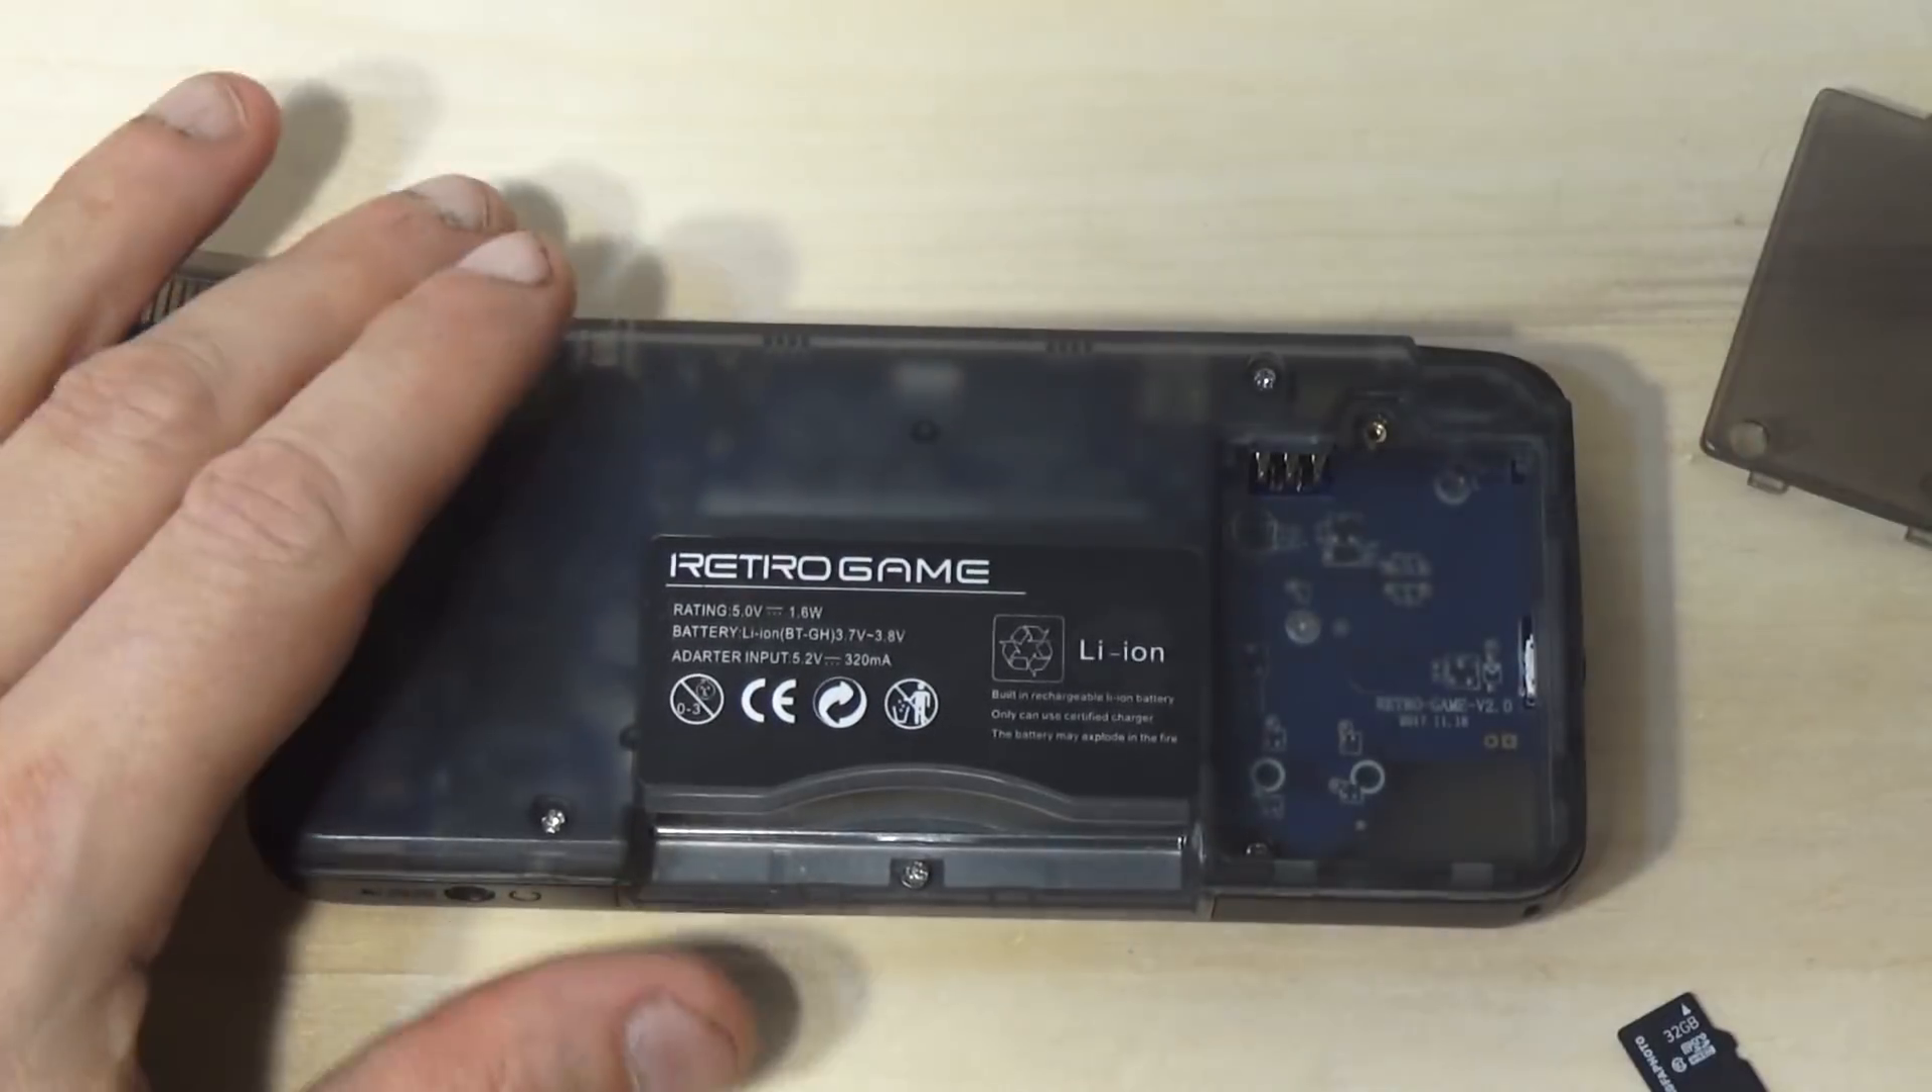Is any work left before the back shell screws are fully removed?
Yes.